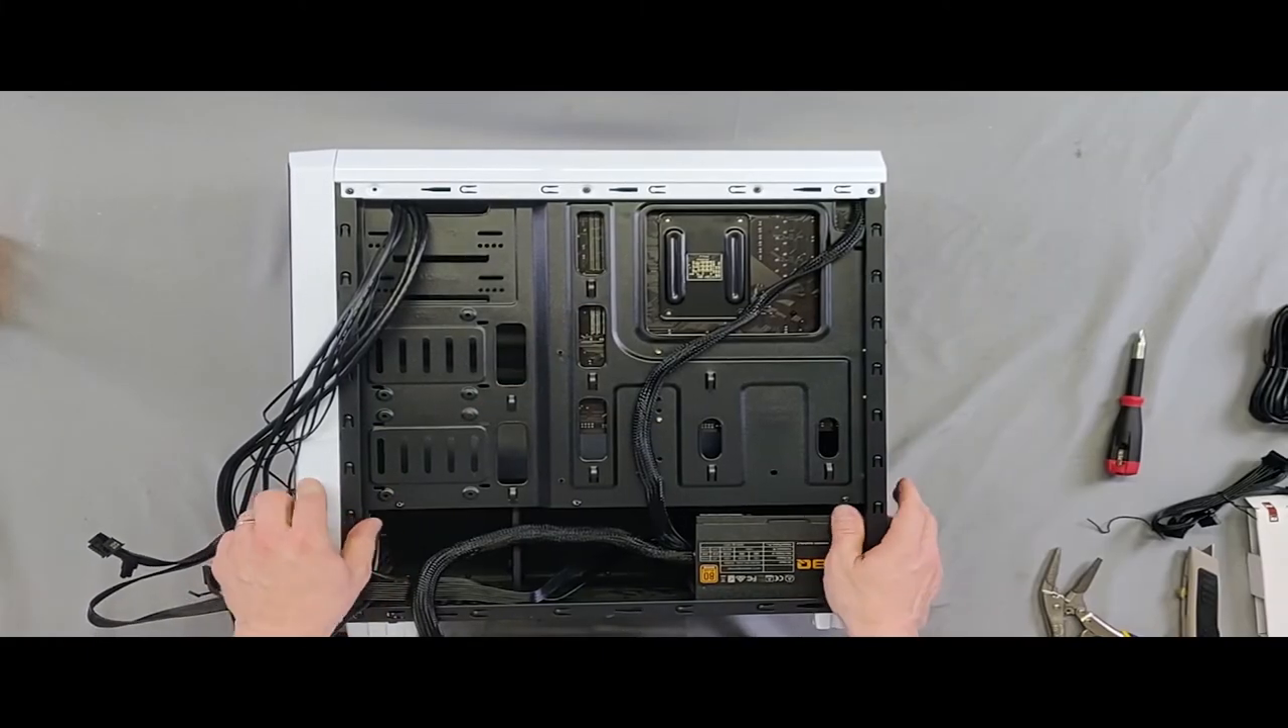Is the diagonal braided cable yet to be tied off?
Yes.